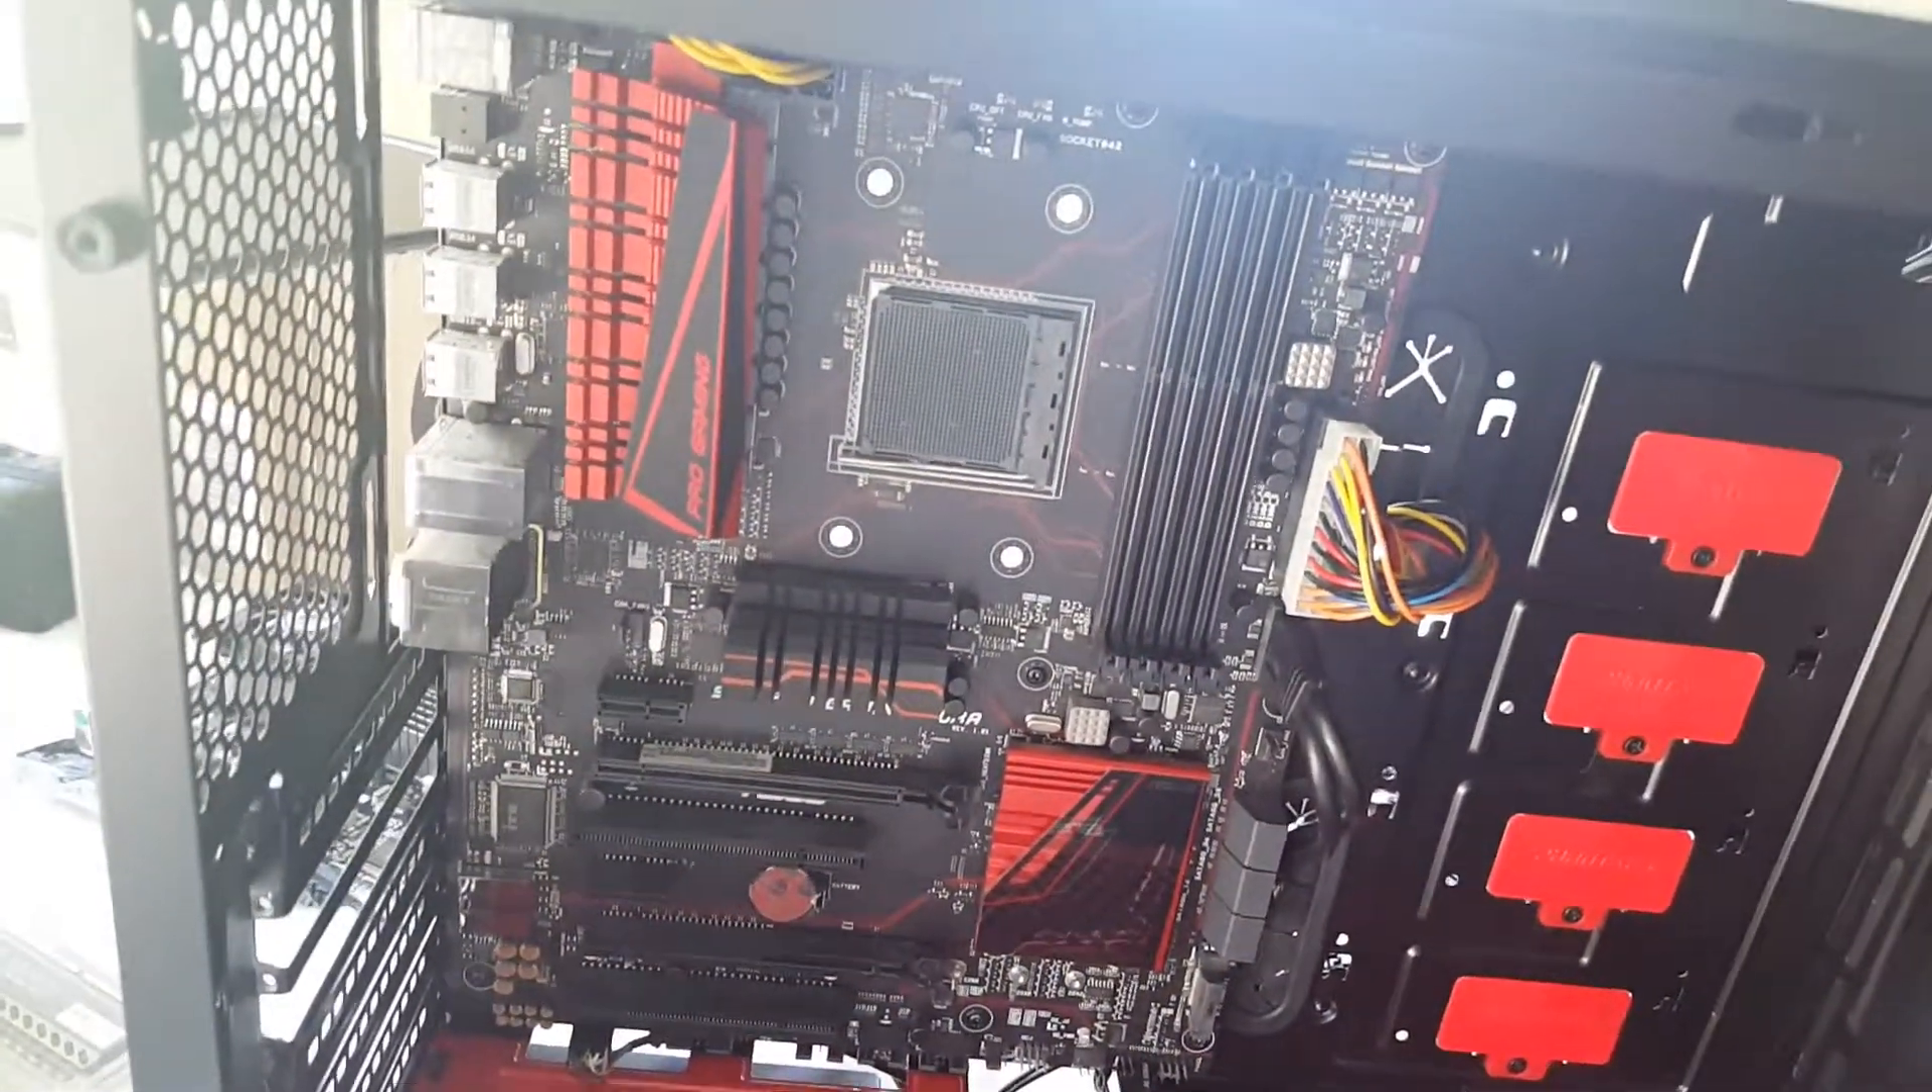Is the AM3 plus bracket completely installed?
No.